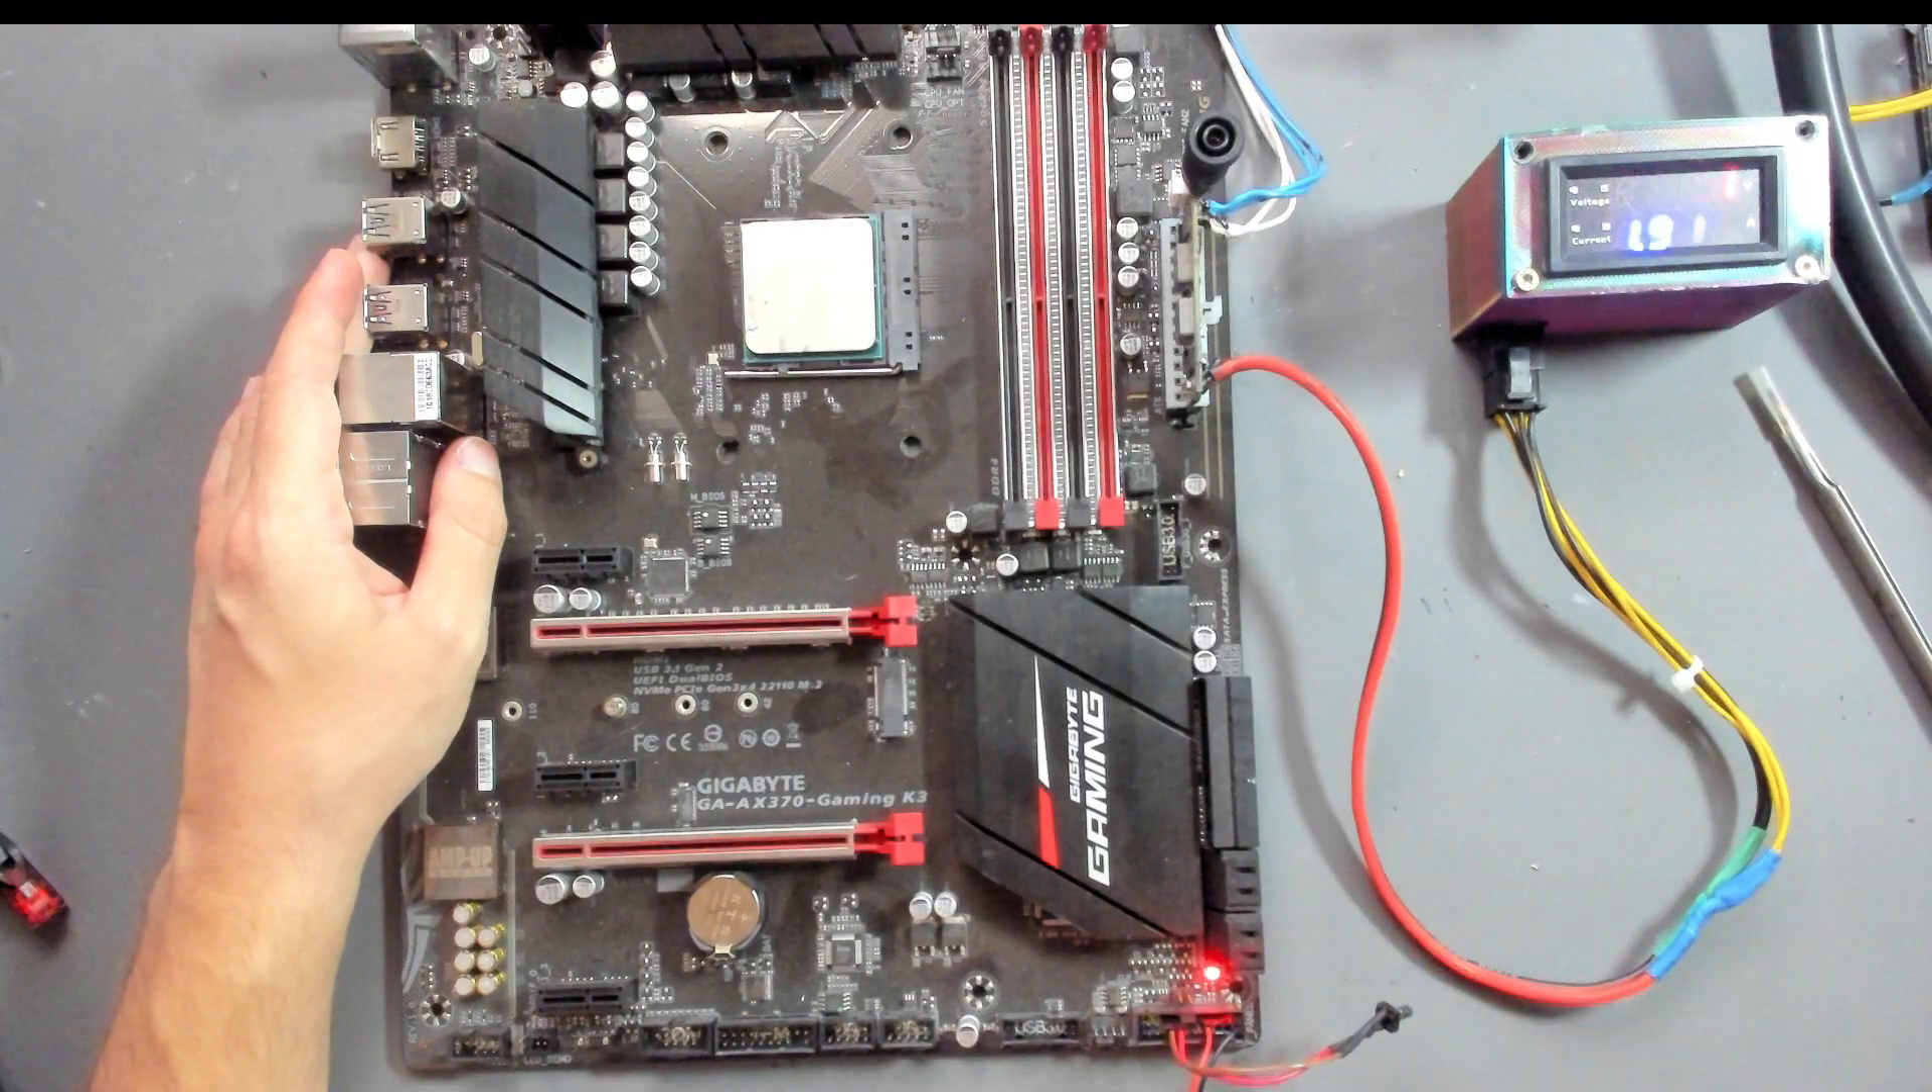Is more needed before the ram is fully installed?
Yes.